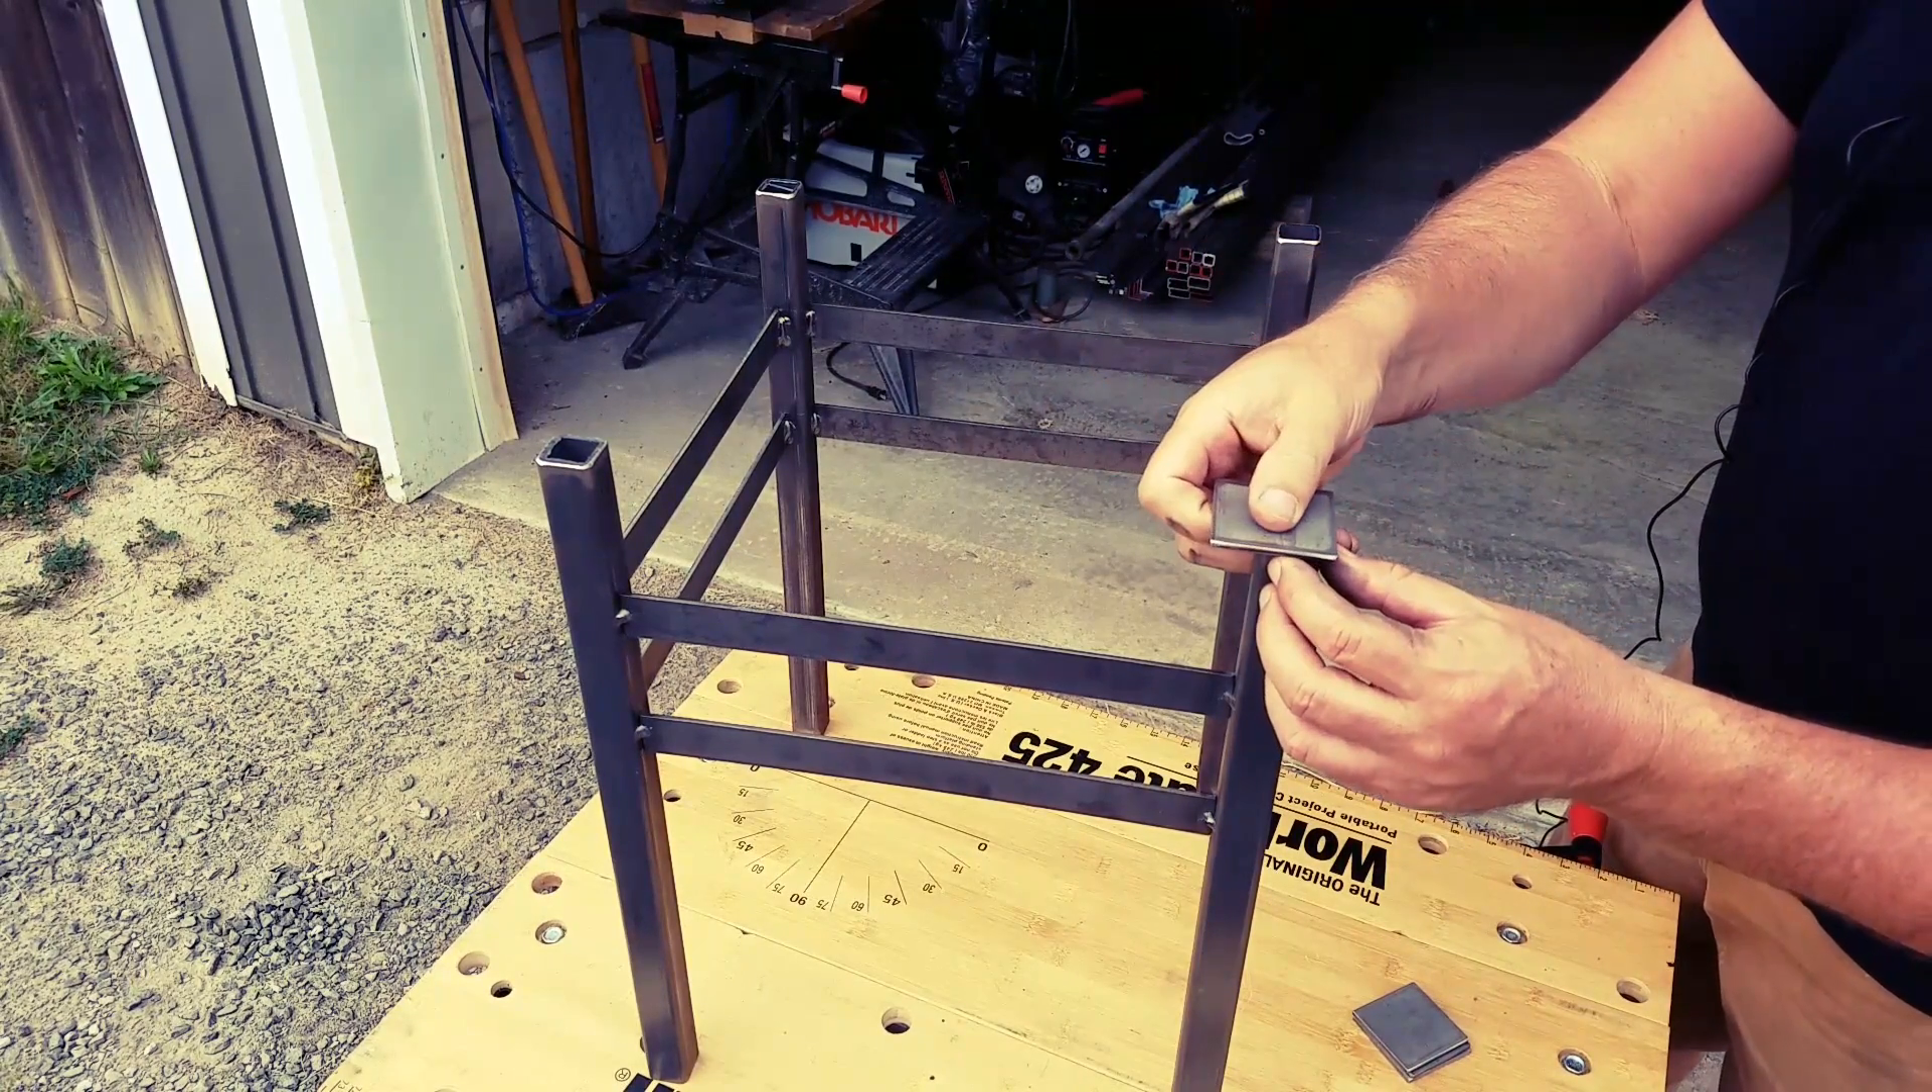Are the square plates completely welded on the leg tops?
No.